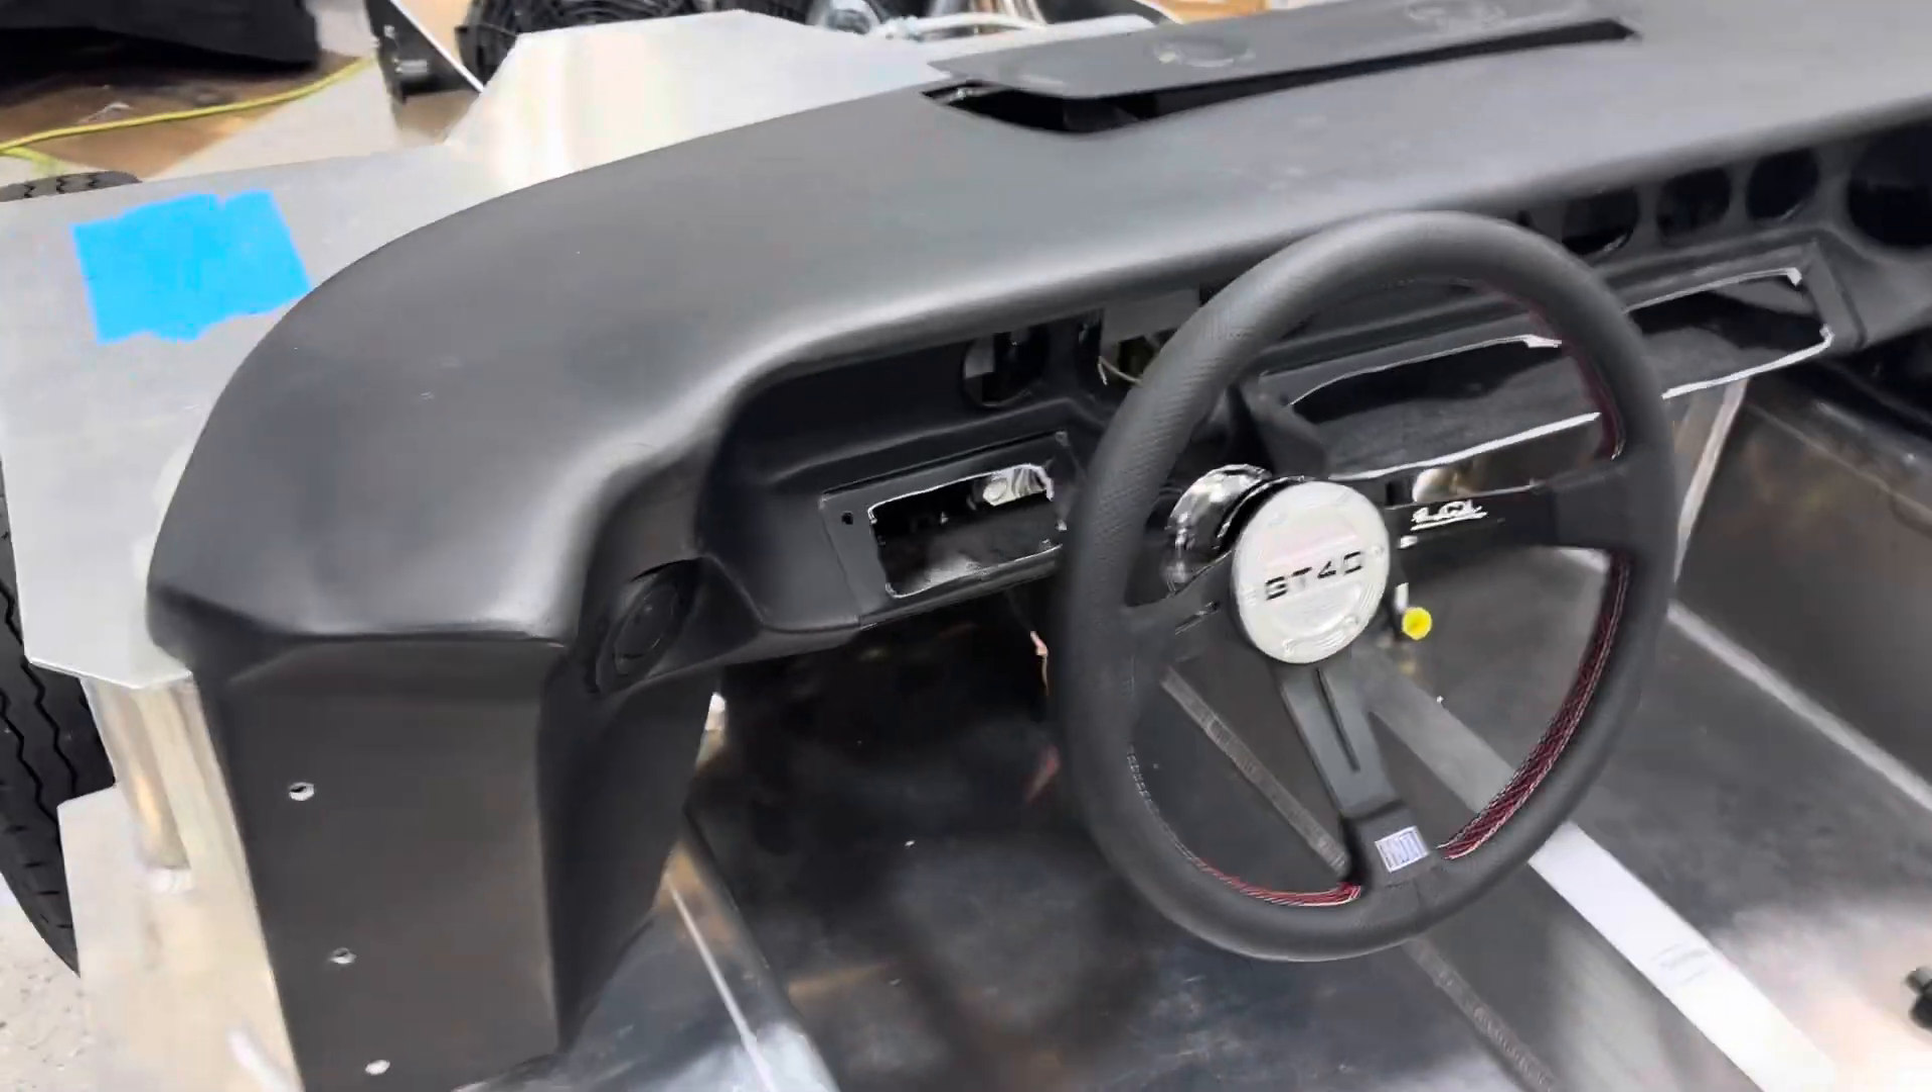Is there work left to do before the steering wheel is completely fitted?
No.